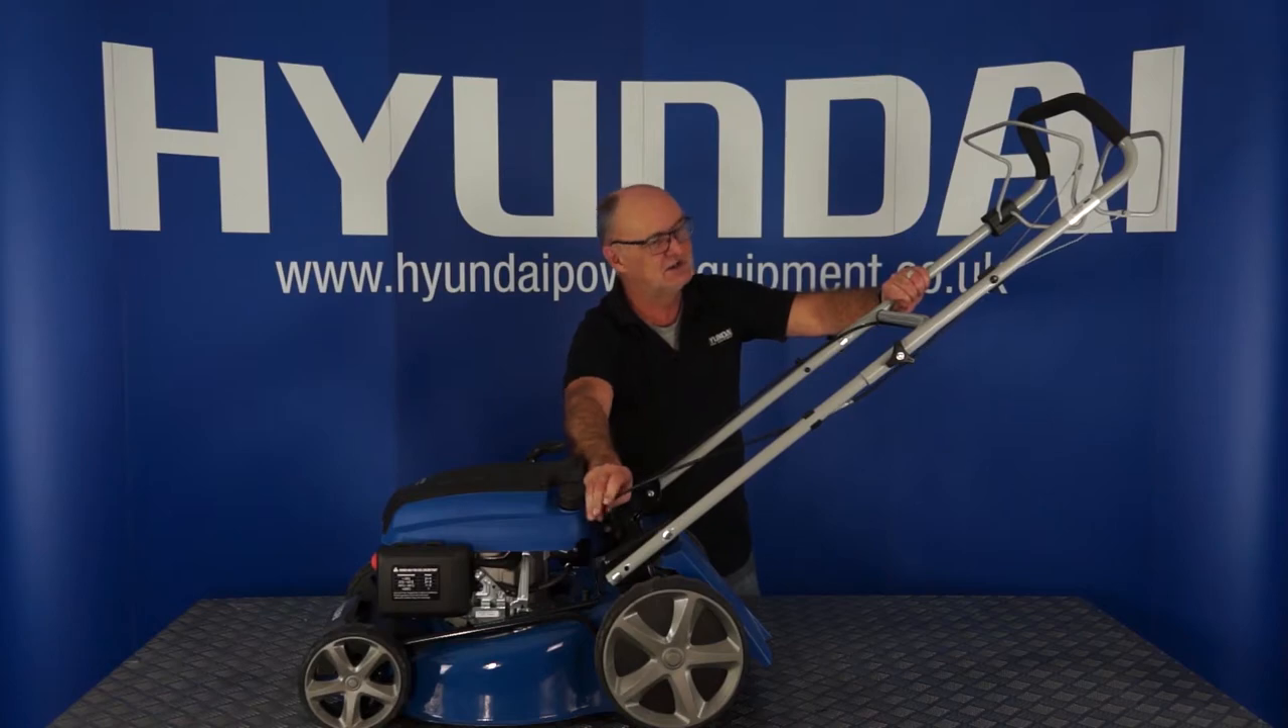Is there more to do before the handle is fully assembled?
No.